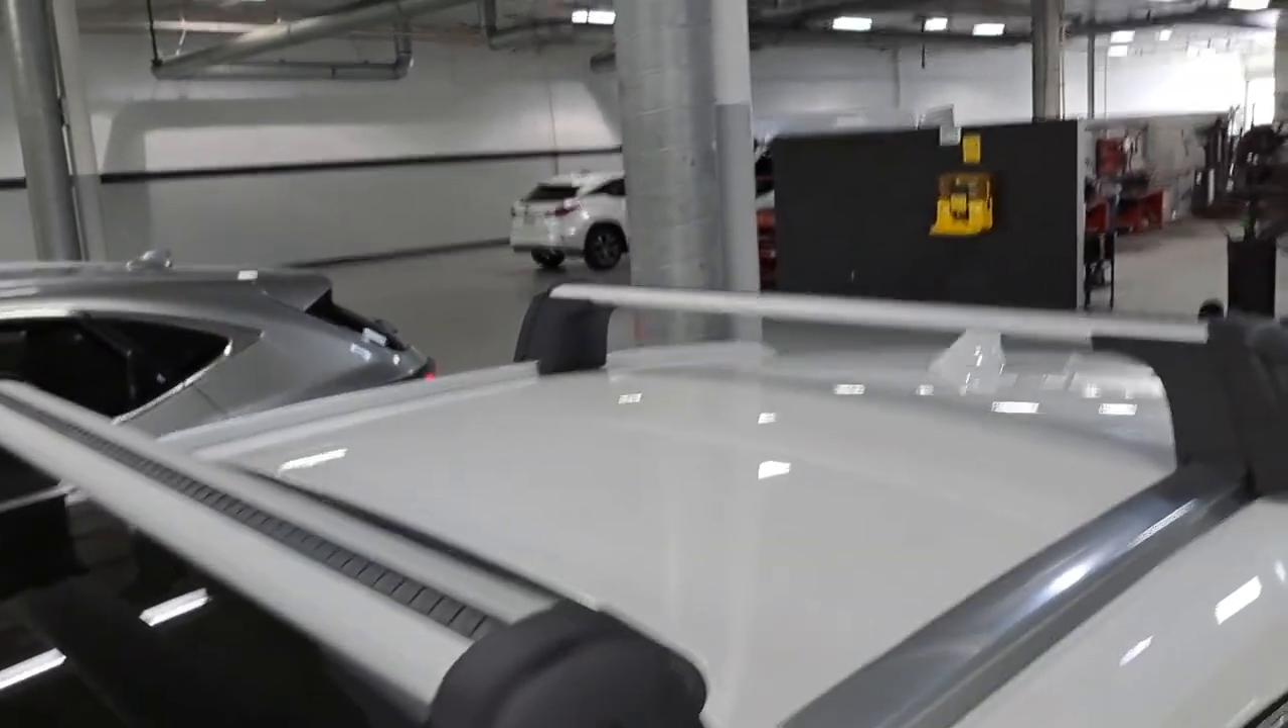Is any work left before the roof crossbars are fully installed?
No.